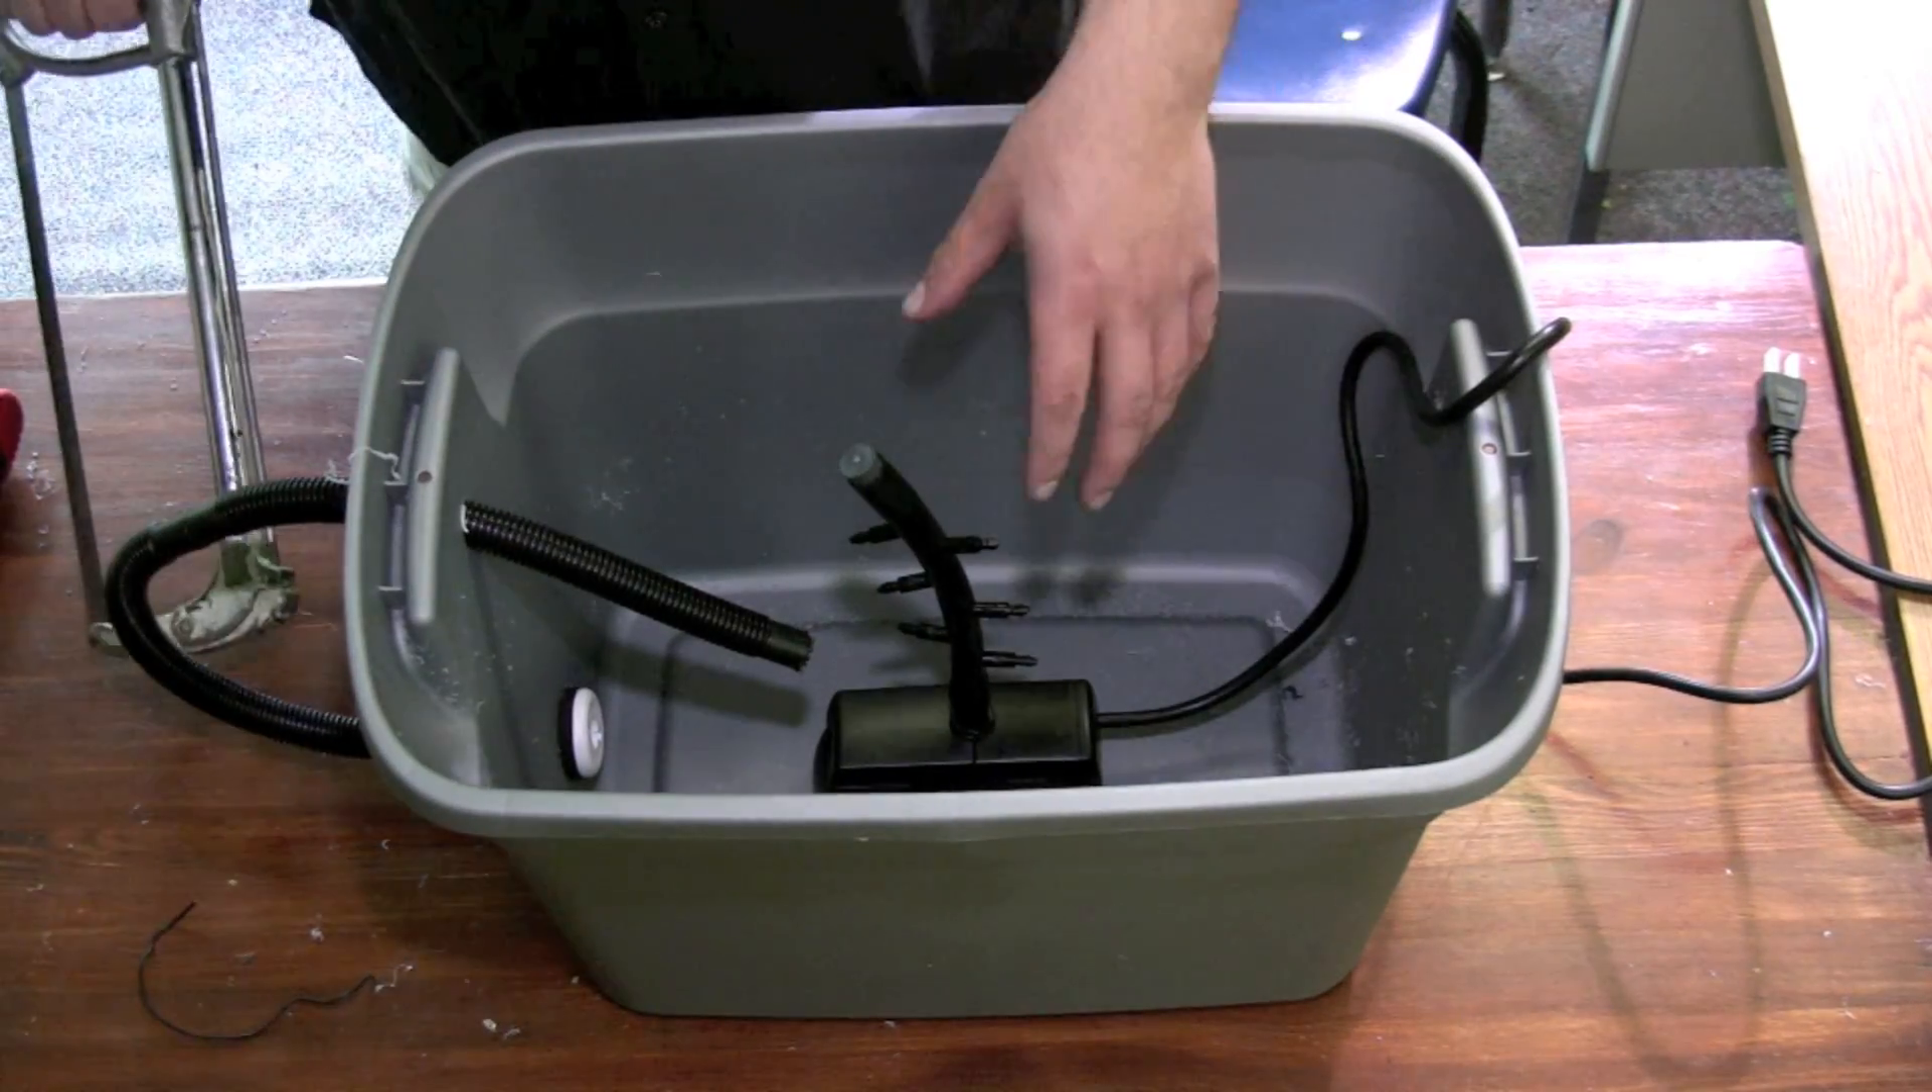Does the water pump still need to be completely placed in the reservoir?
No.